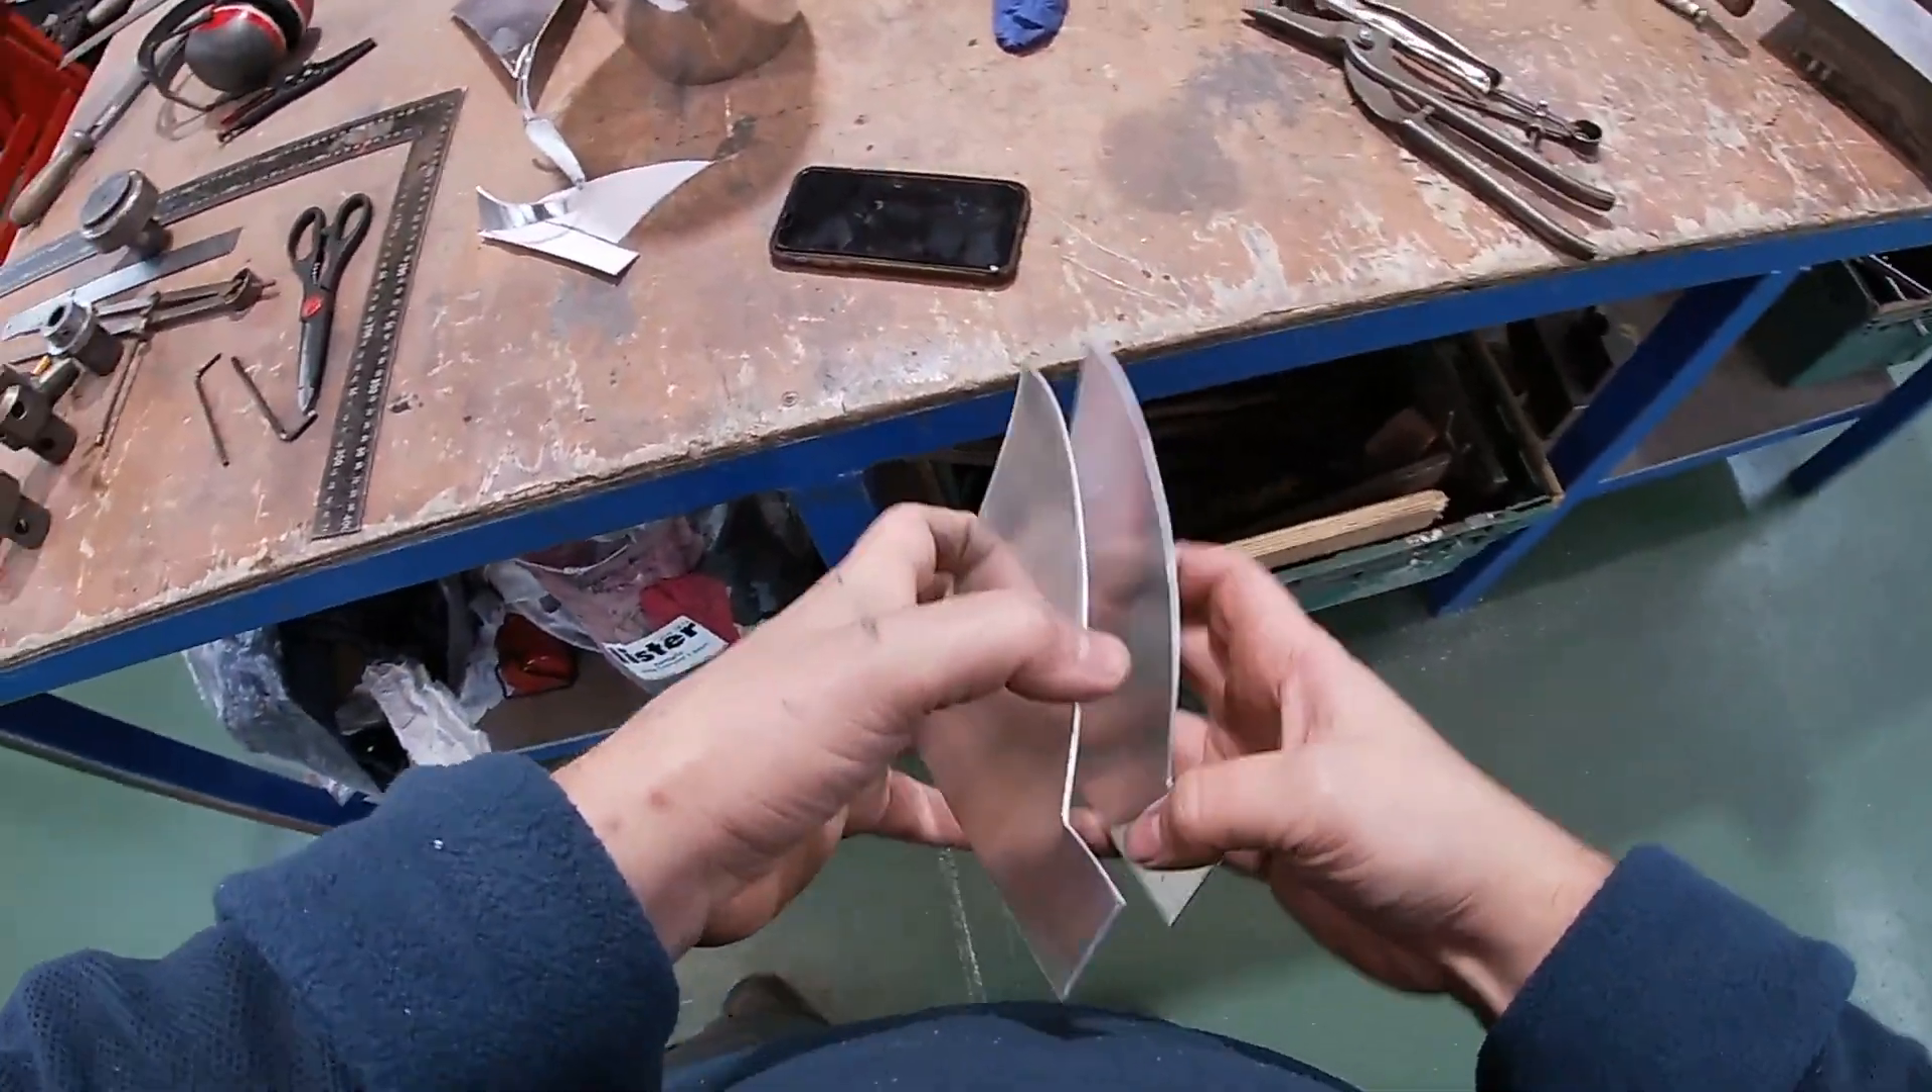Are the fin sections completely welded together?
No.